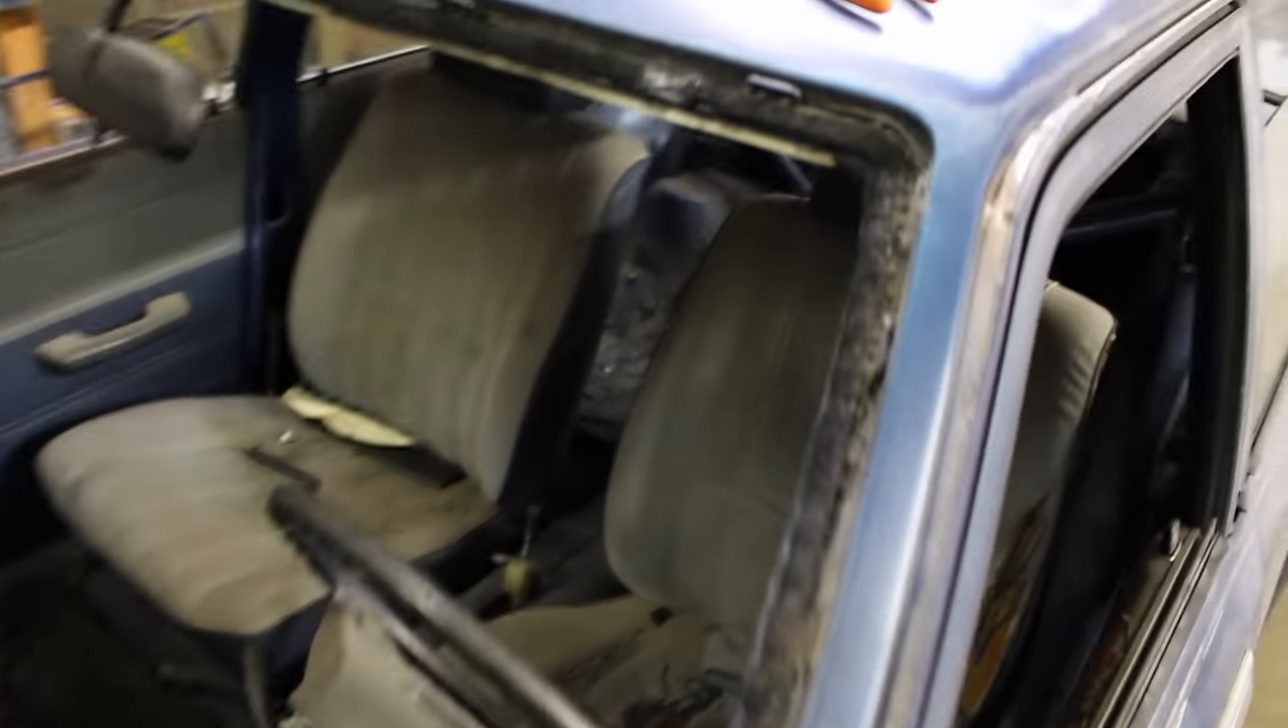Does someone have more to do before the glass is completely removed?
No.